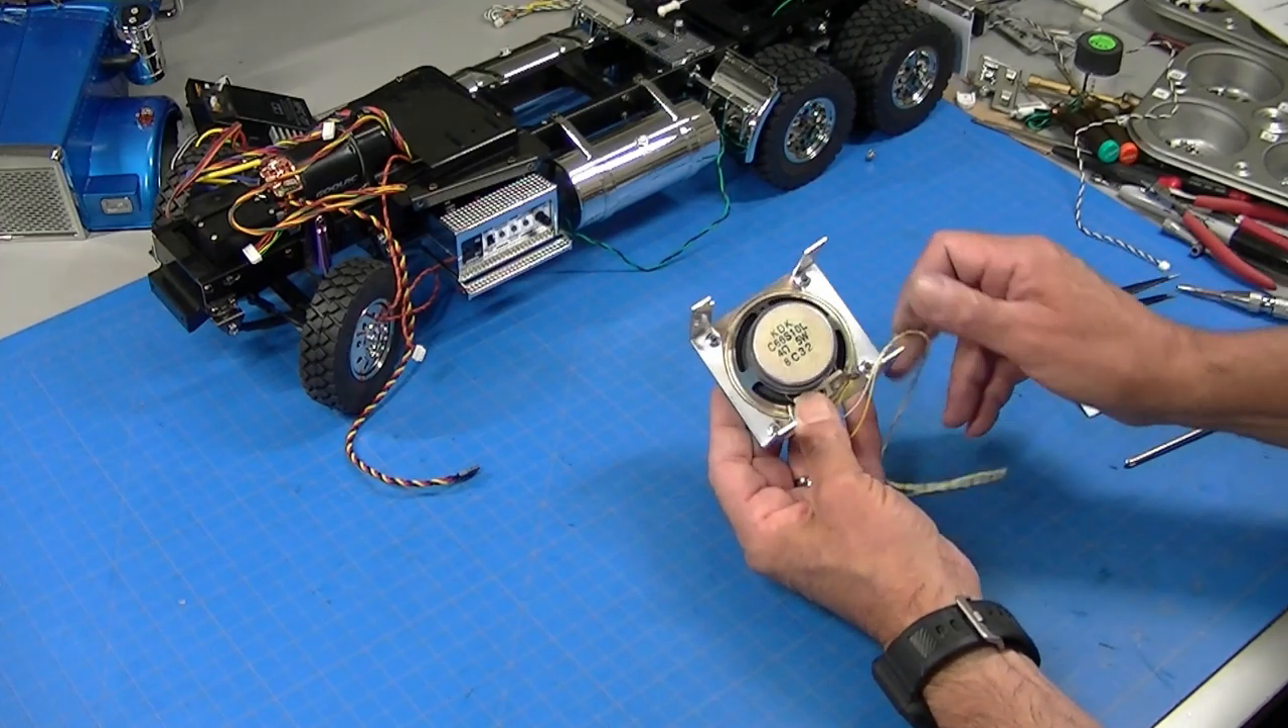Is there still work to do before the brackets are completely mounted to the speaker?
No.